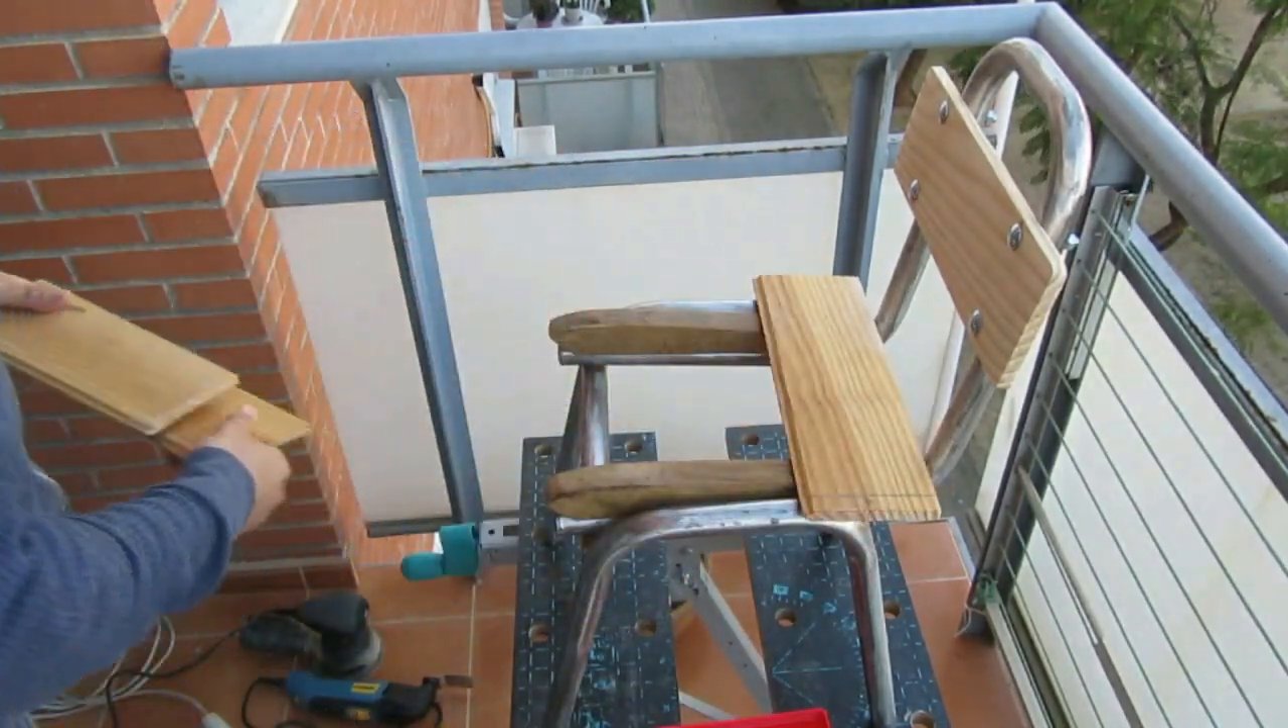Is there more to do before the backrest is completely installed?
No.